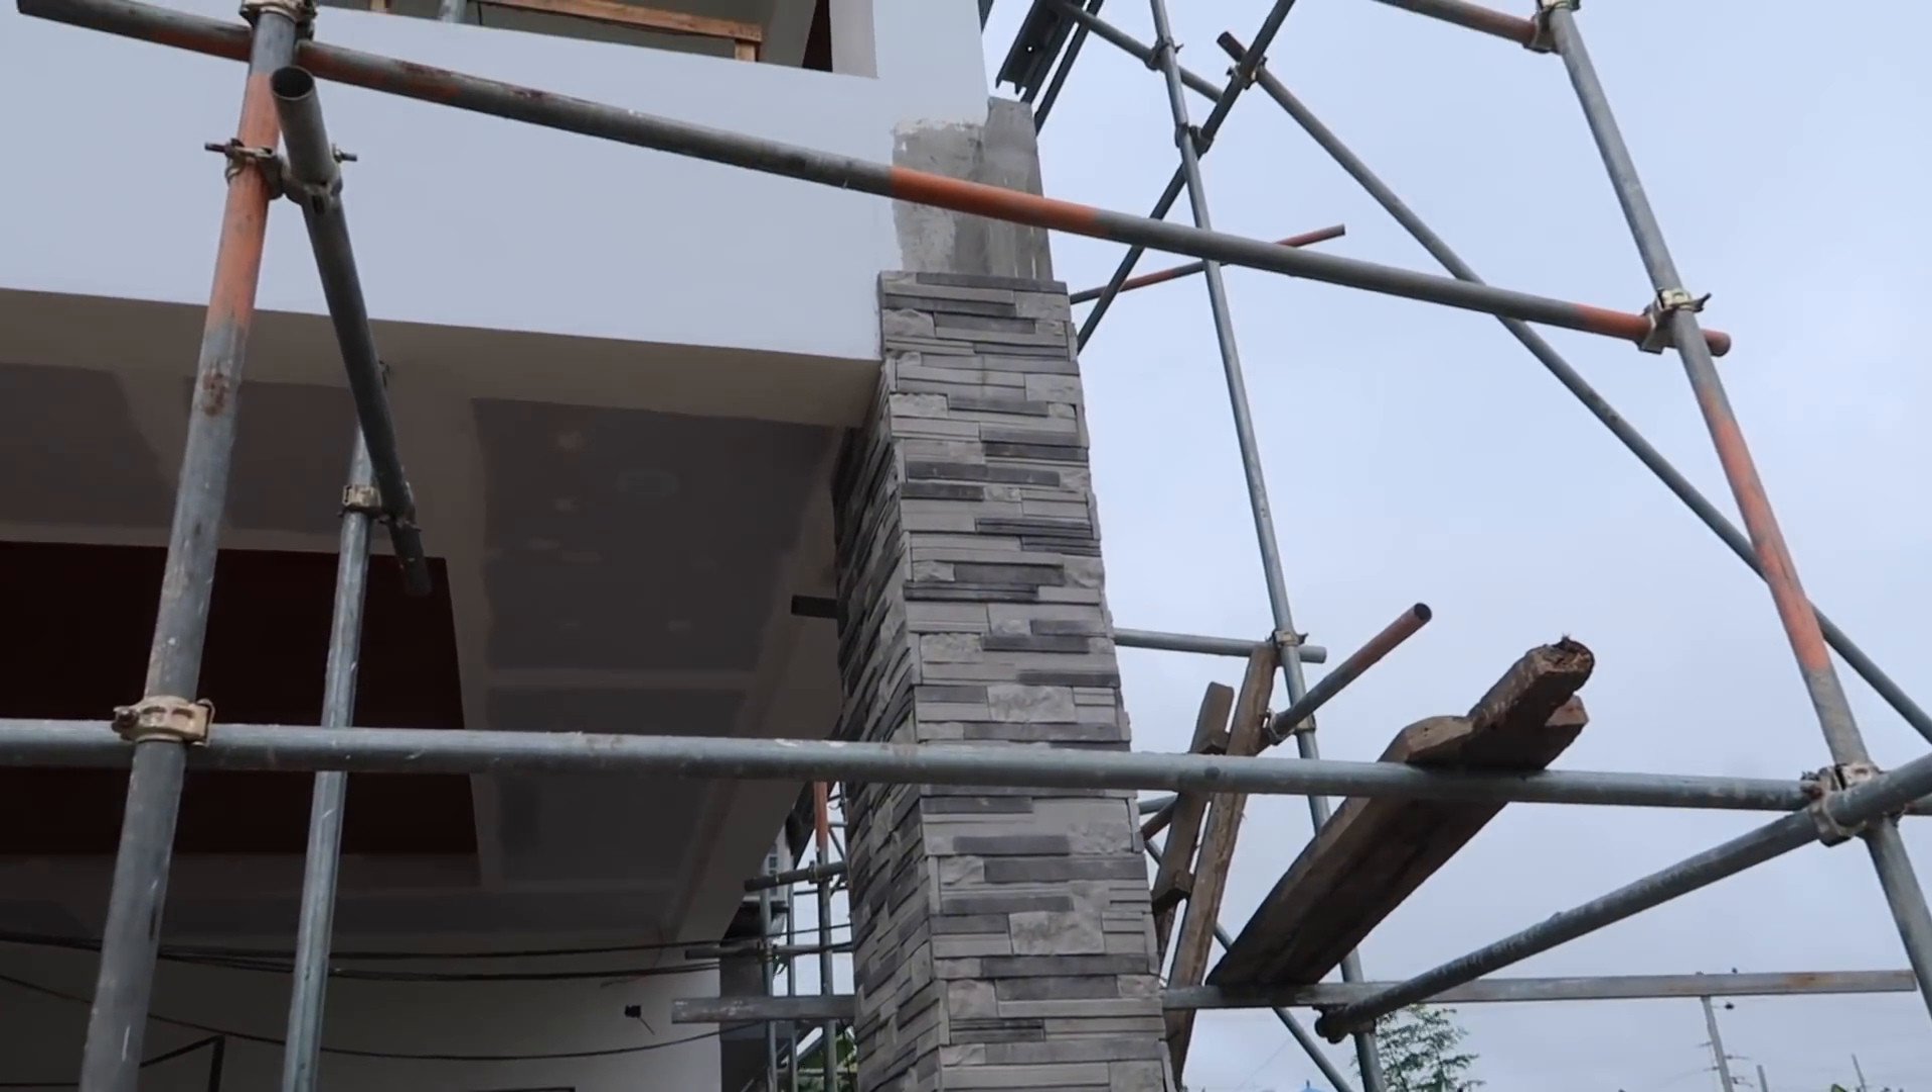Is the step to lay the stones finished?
No.